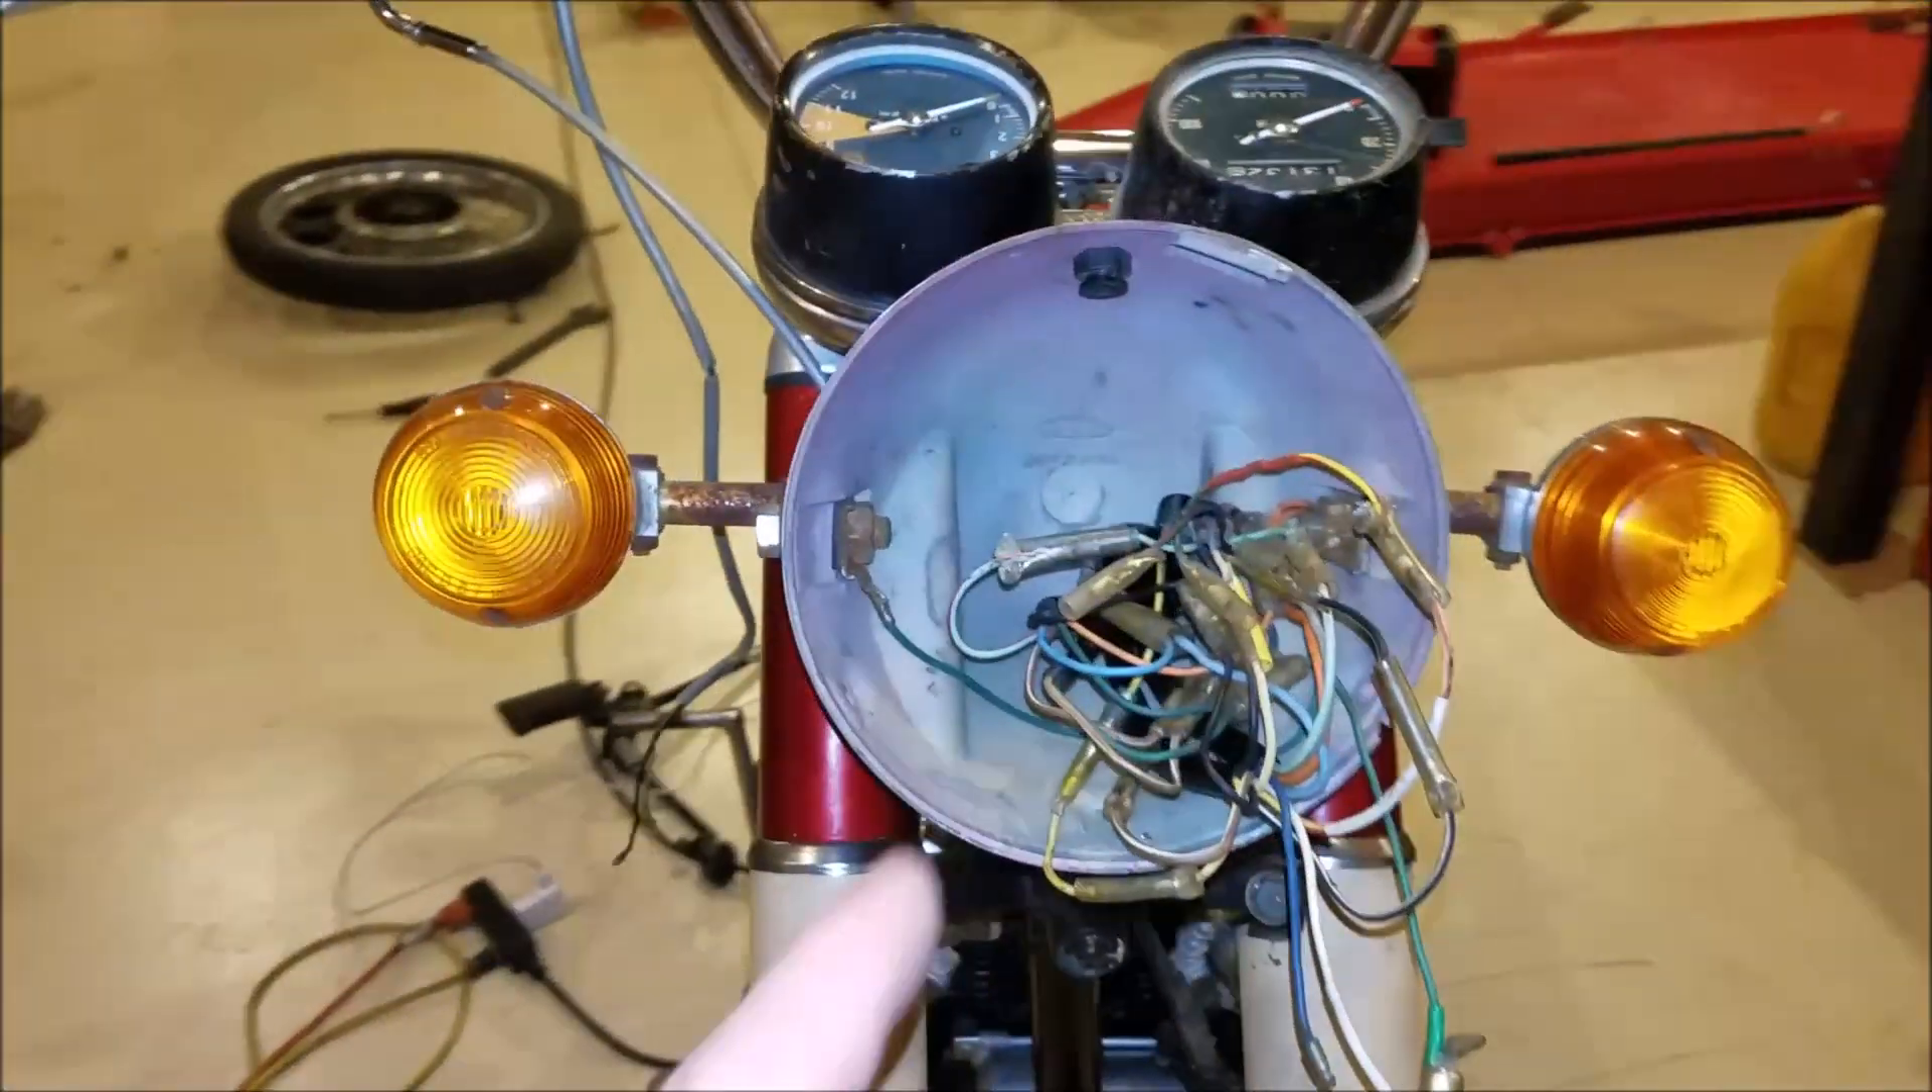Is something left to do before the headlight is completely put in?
Yes.